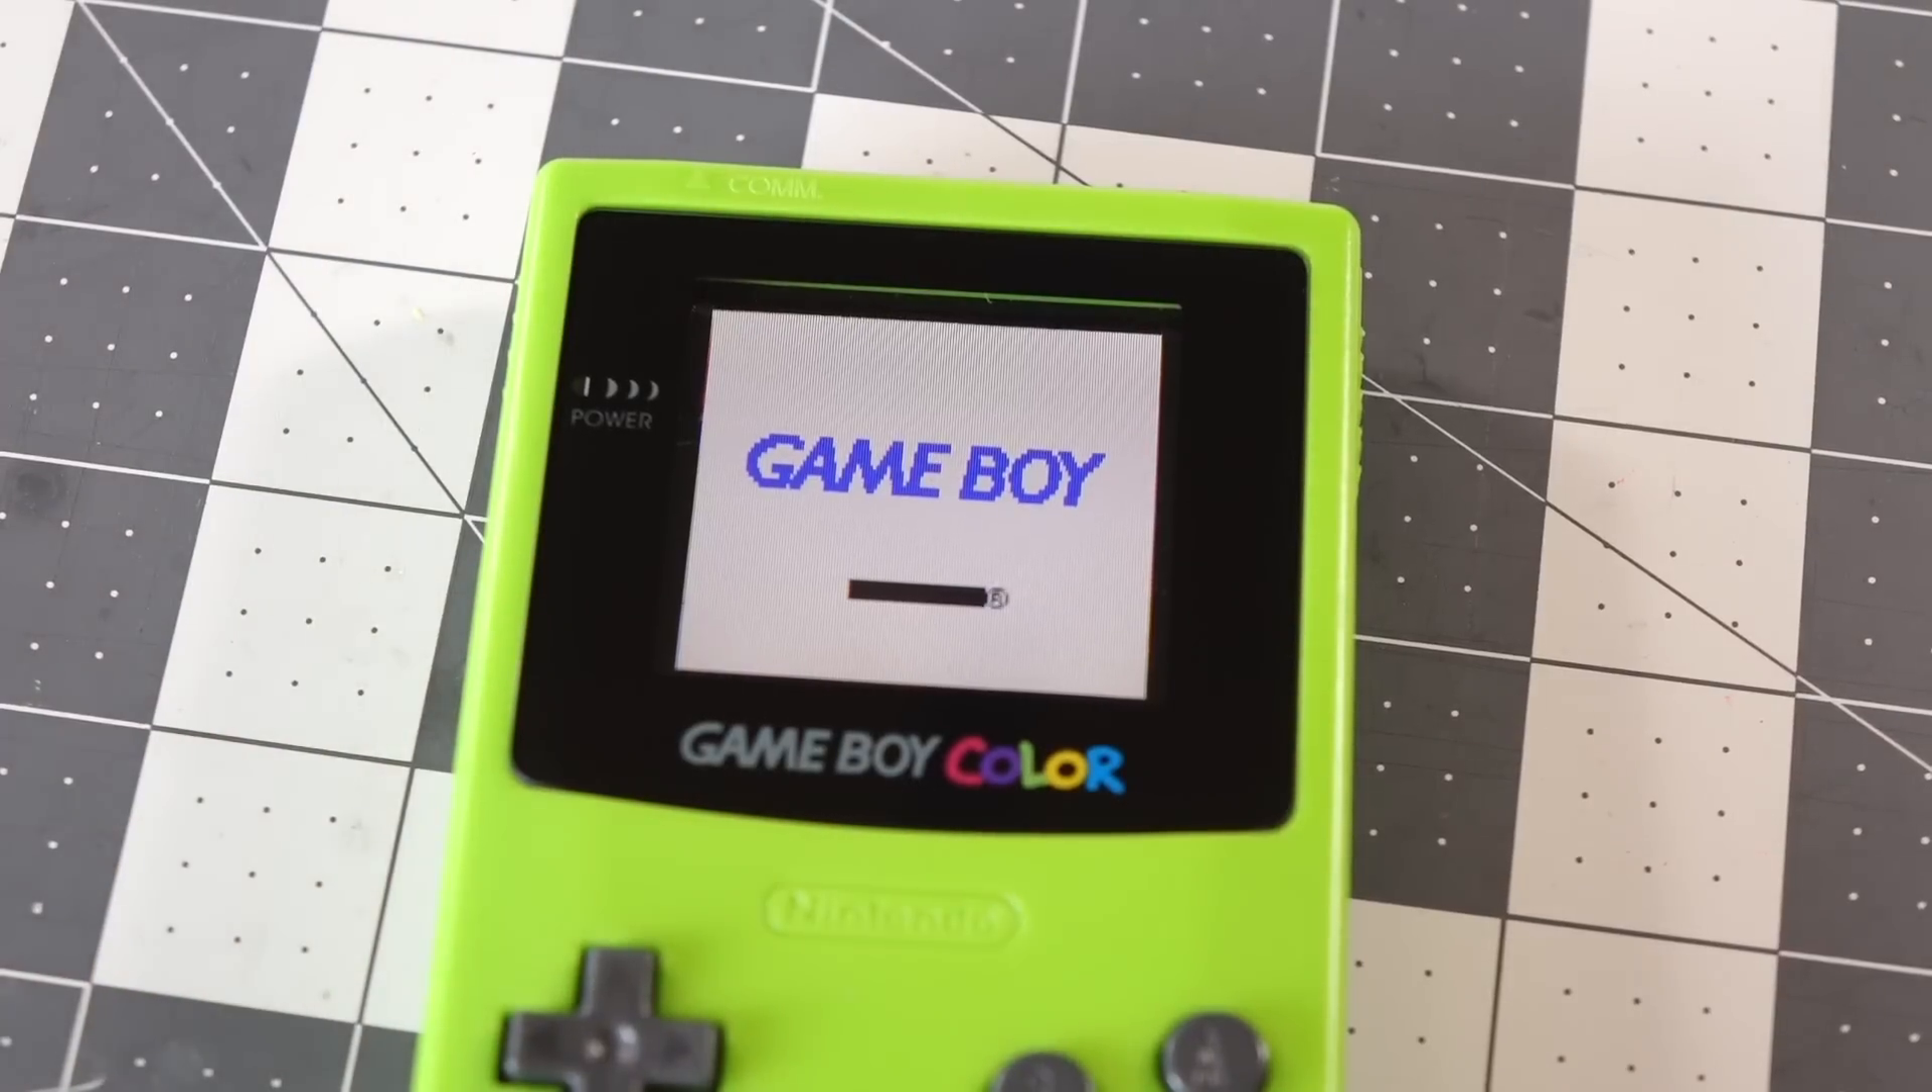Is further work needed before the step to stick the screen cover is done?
No.